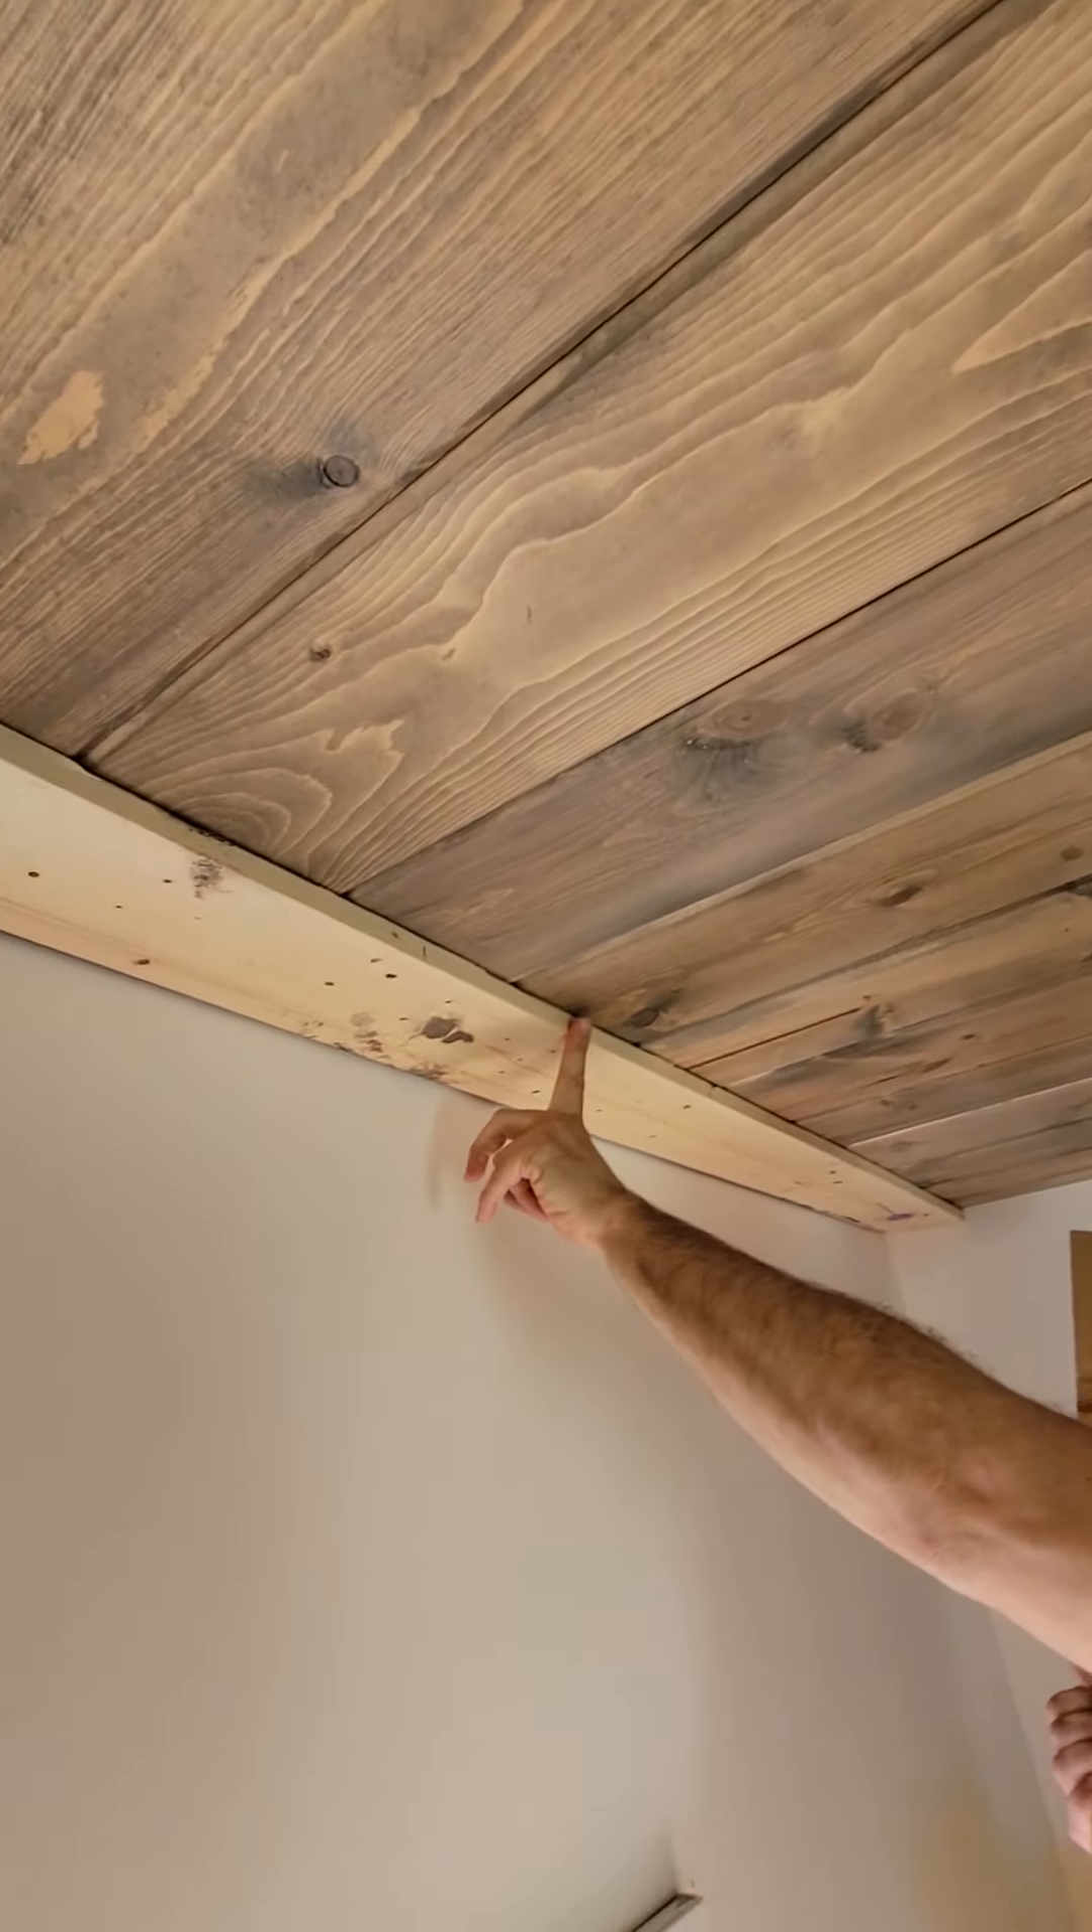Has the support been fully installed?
Yes.